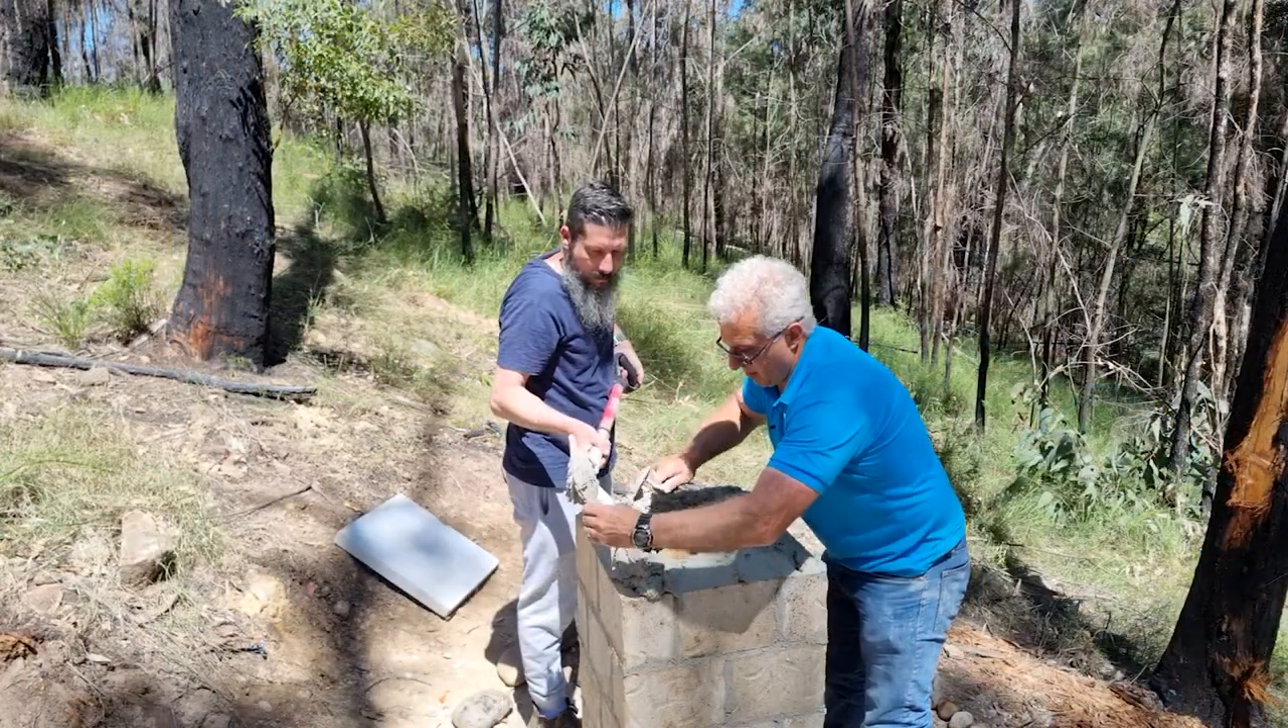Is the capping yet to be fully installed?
Yes.